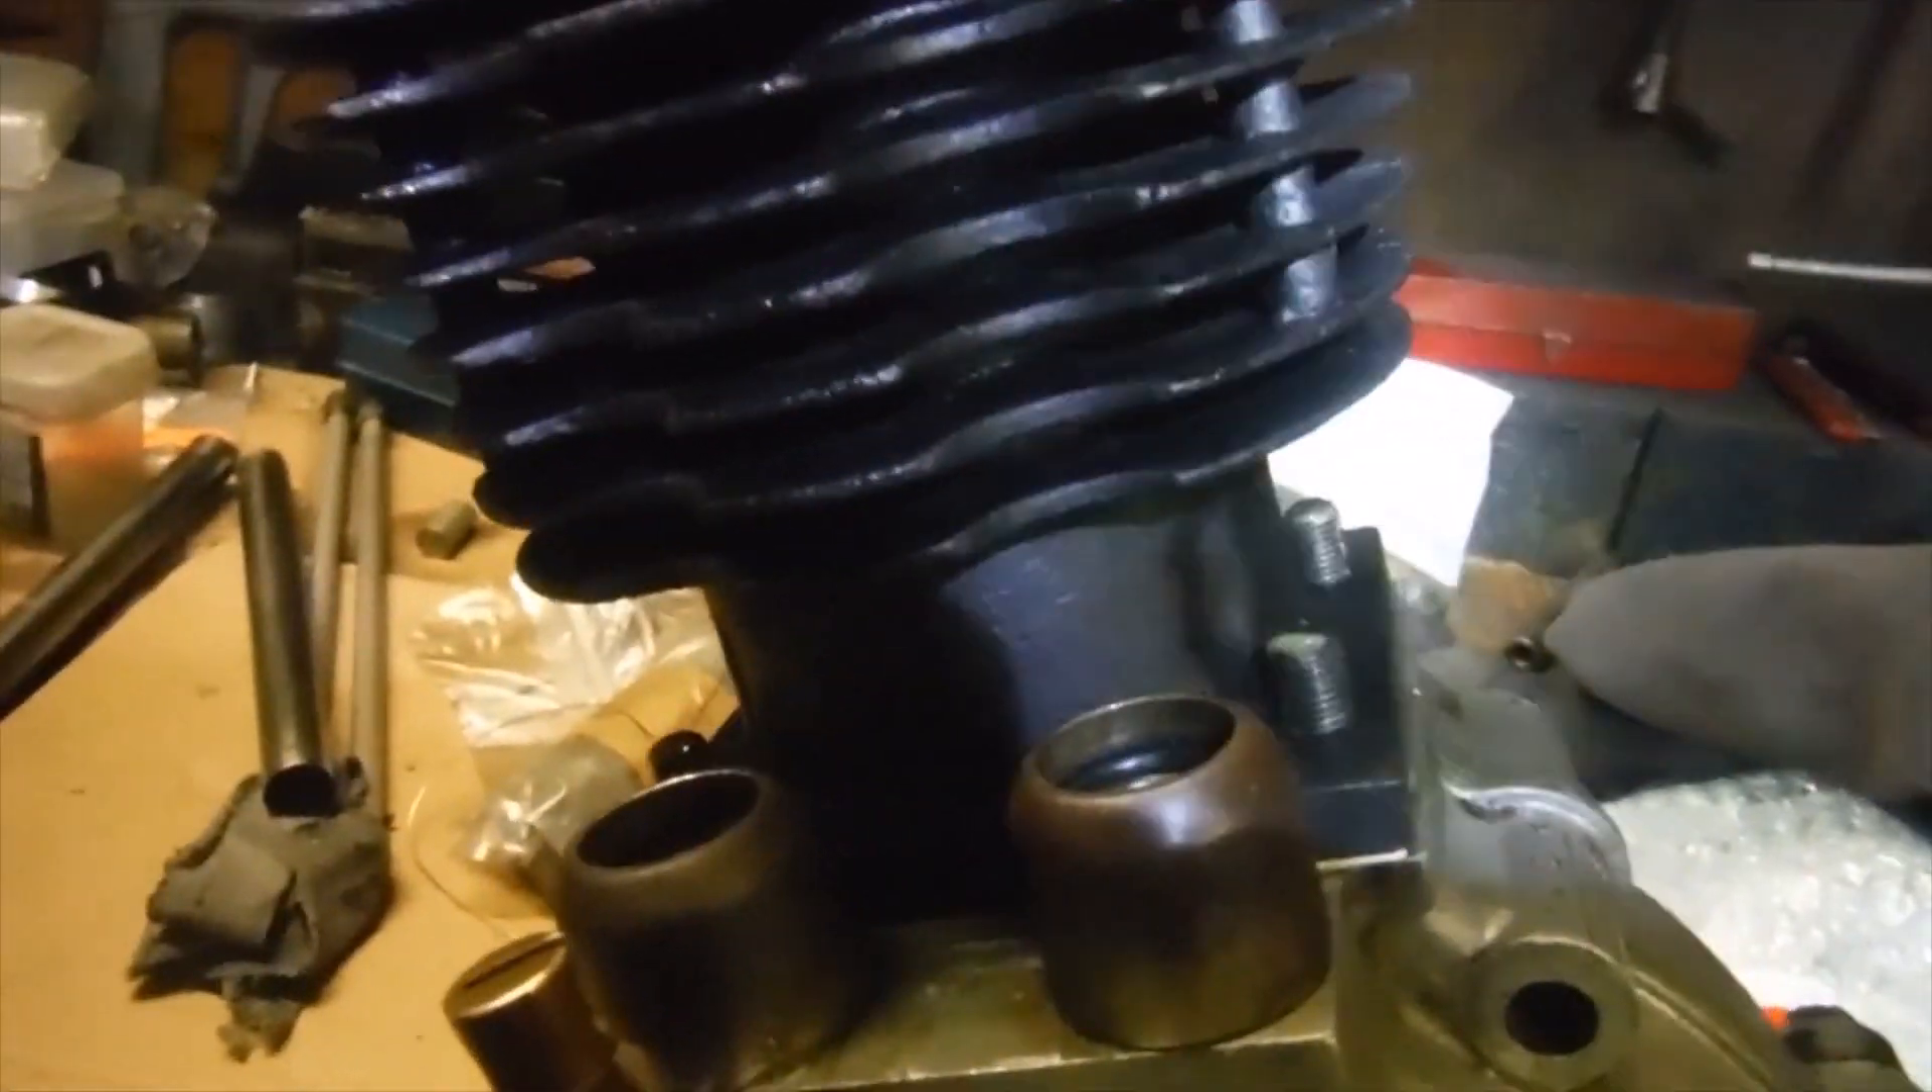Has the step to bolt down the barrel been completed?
No.